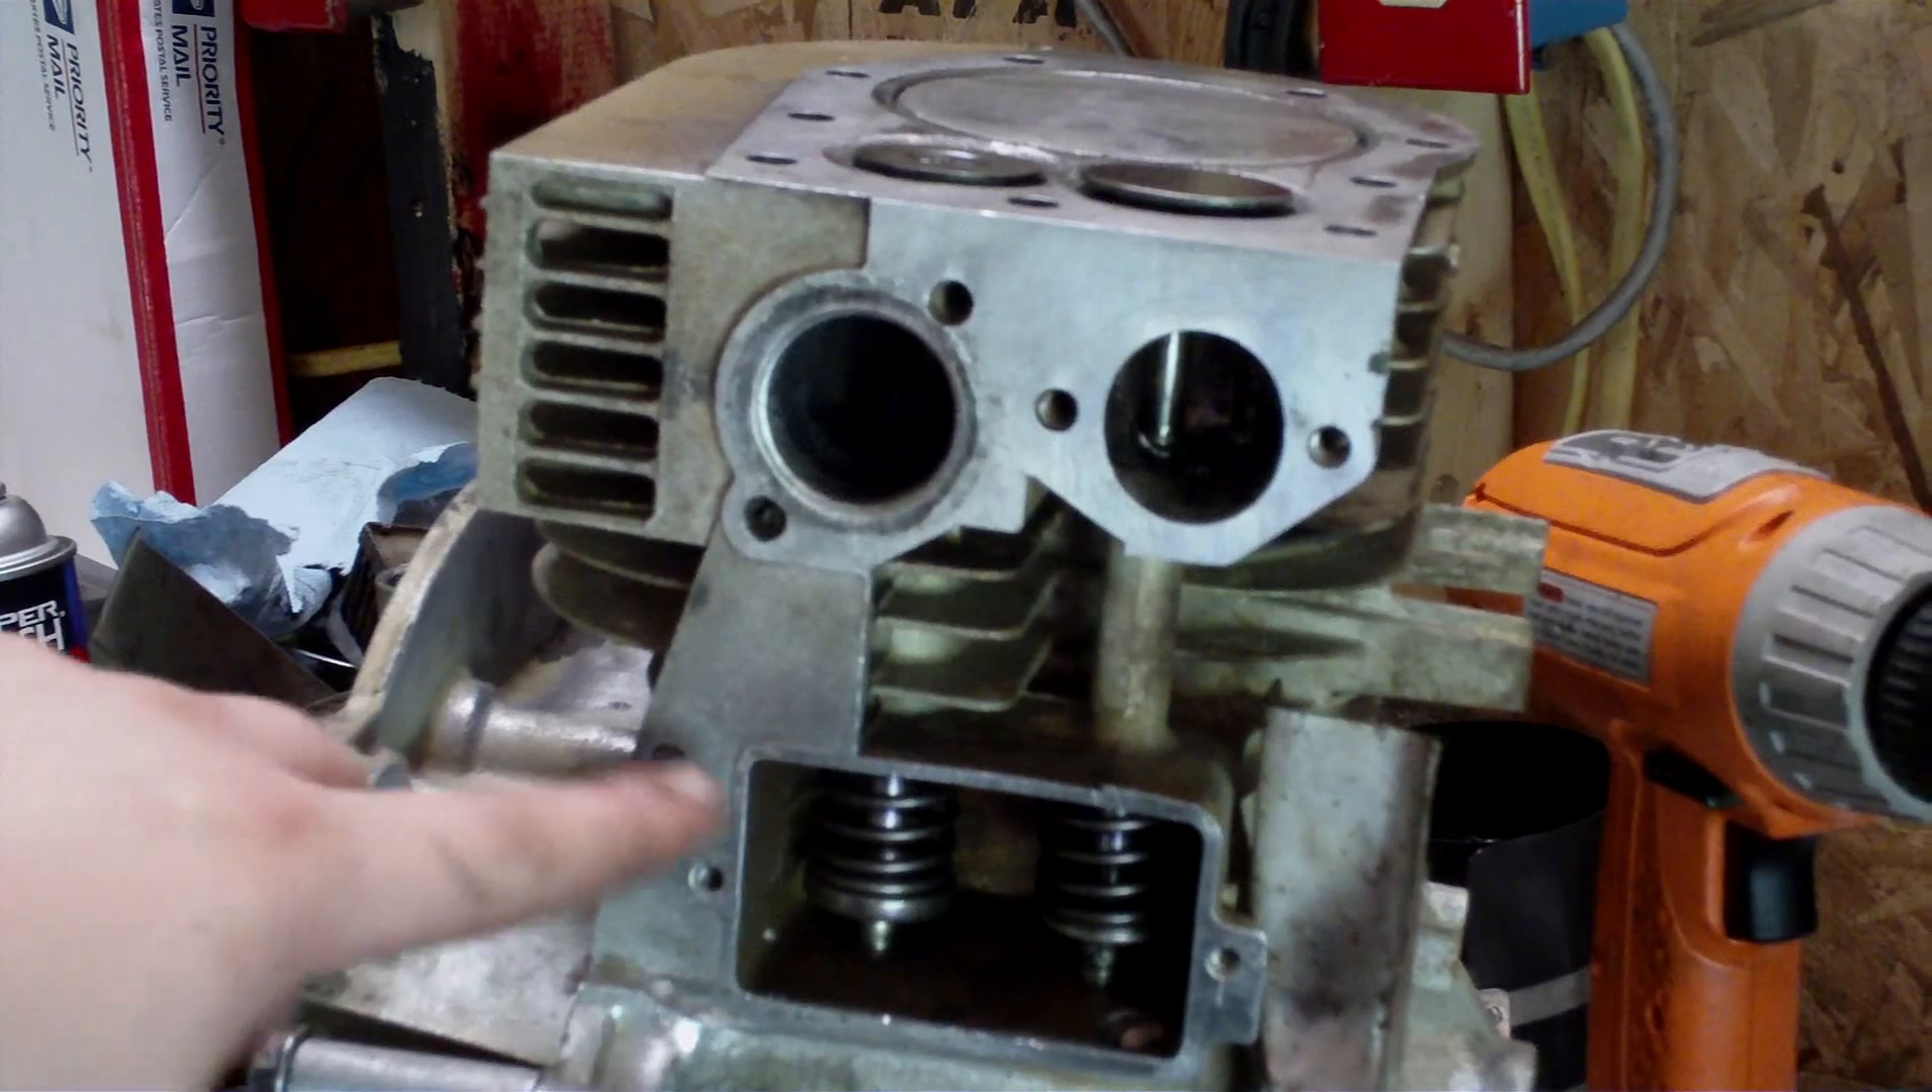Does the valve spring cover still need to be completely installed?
Yes.